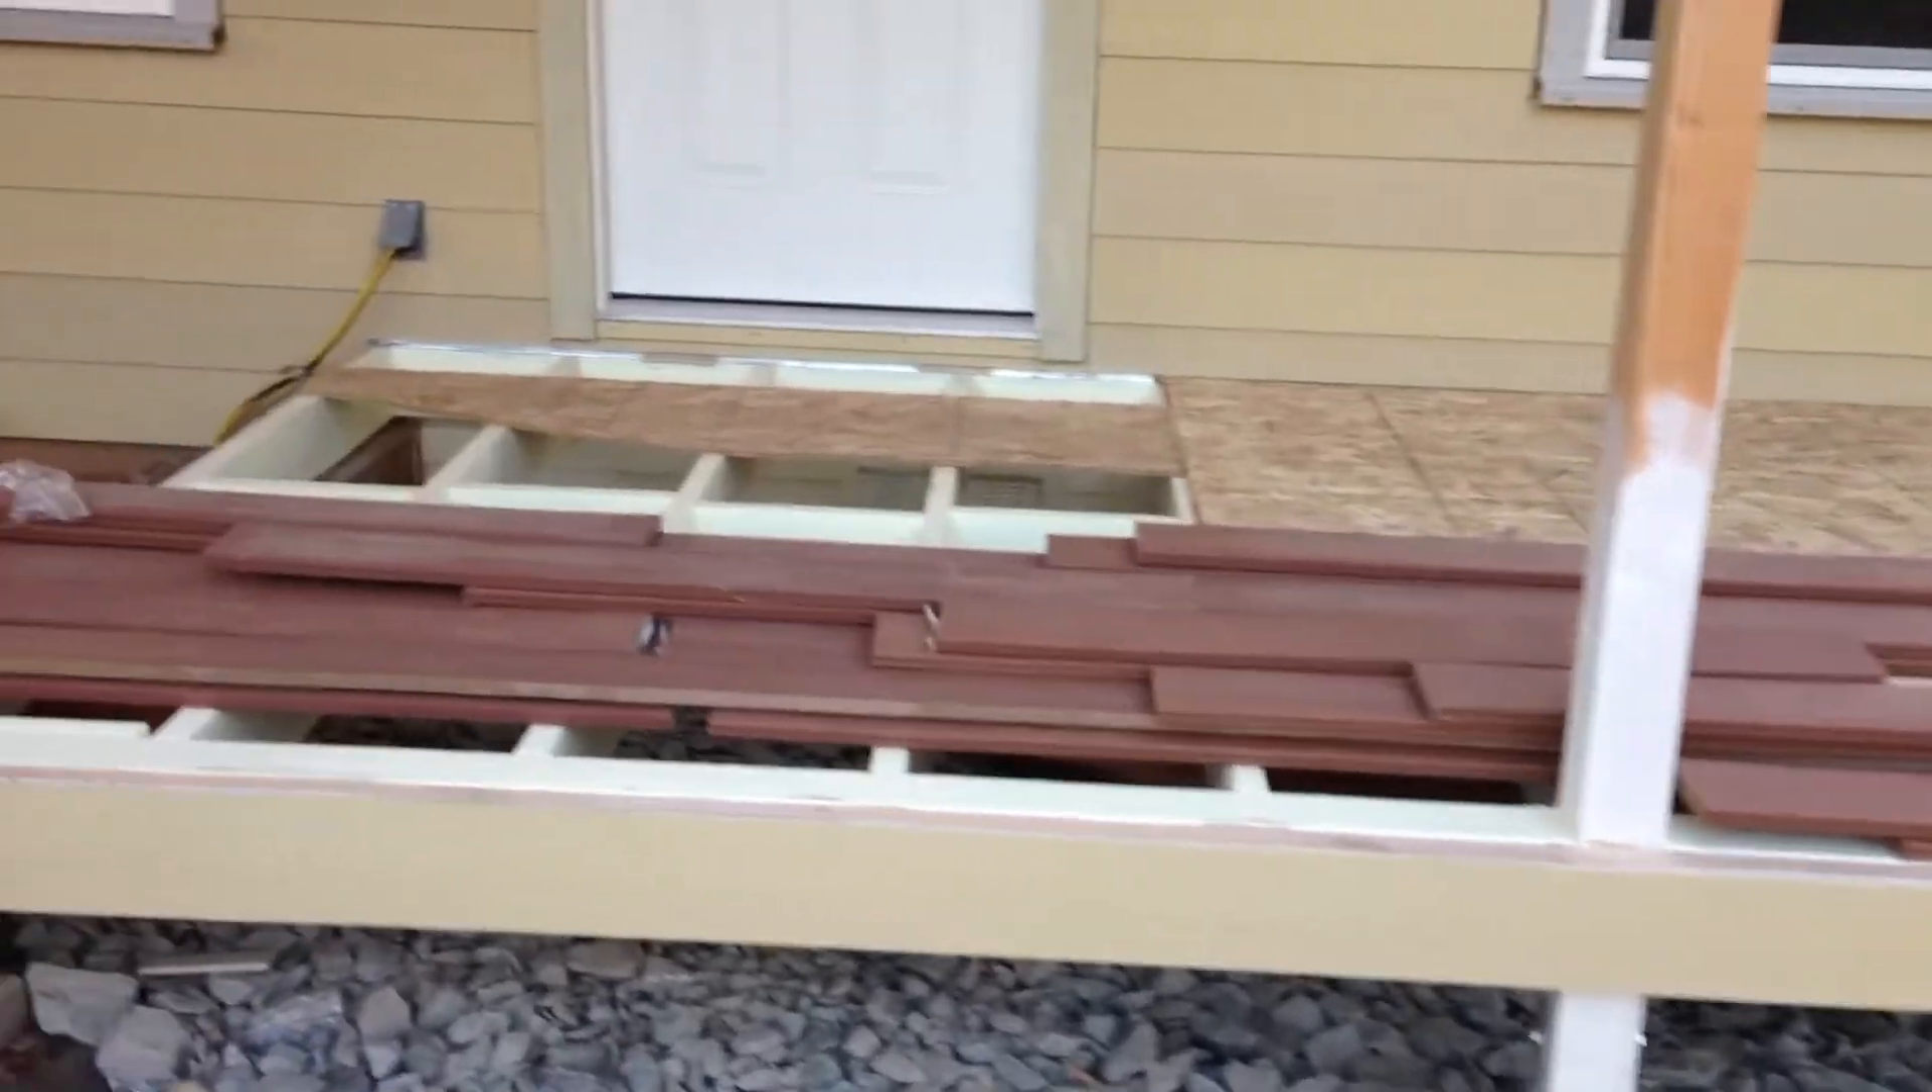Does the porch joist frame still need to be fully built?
No.